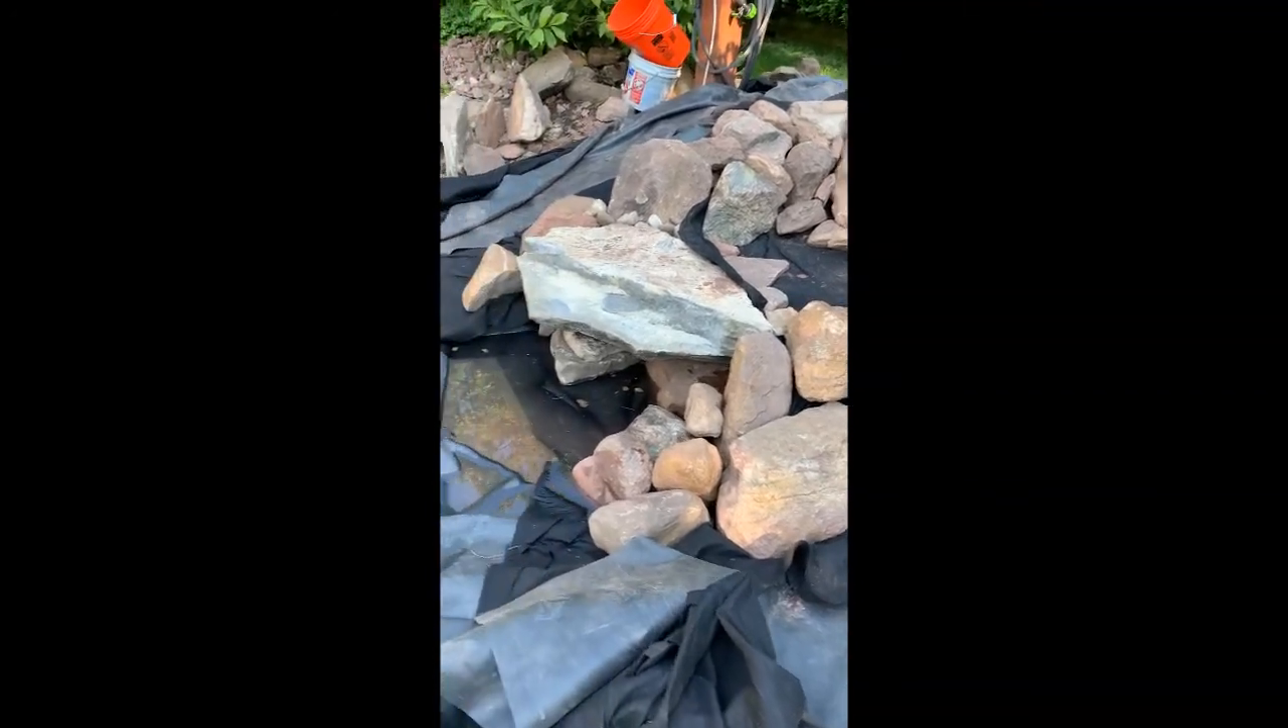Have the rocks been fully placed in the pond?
No.